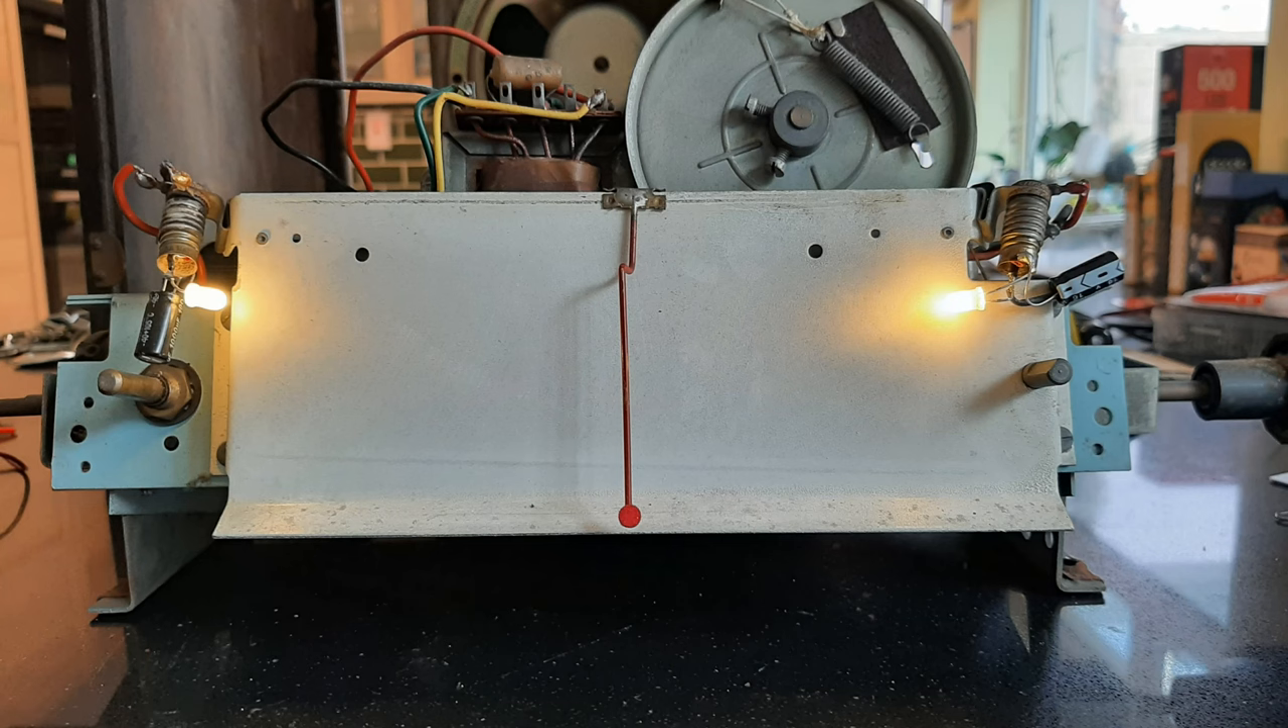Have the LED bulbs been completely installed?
Yes.